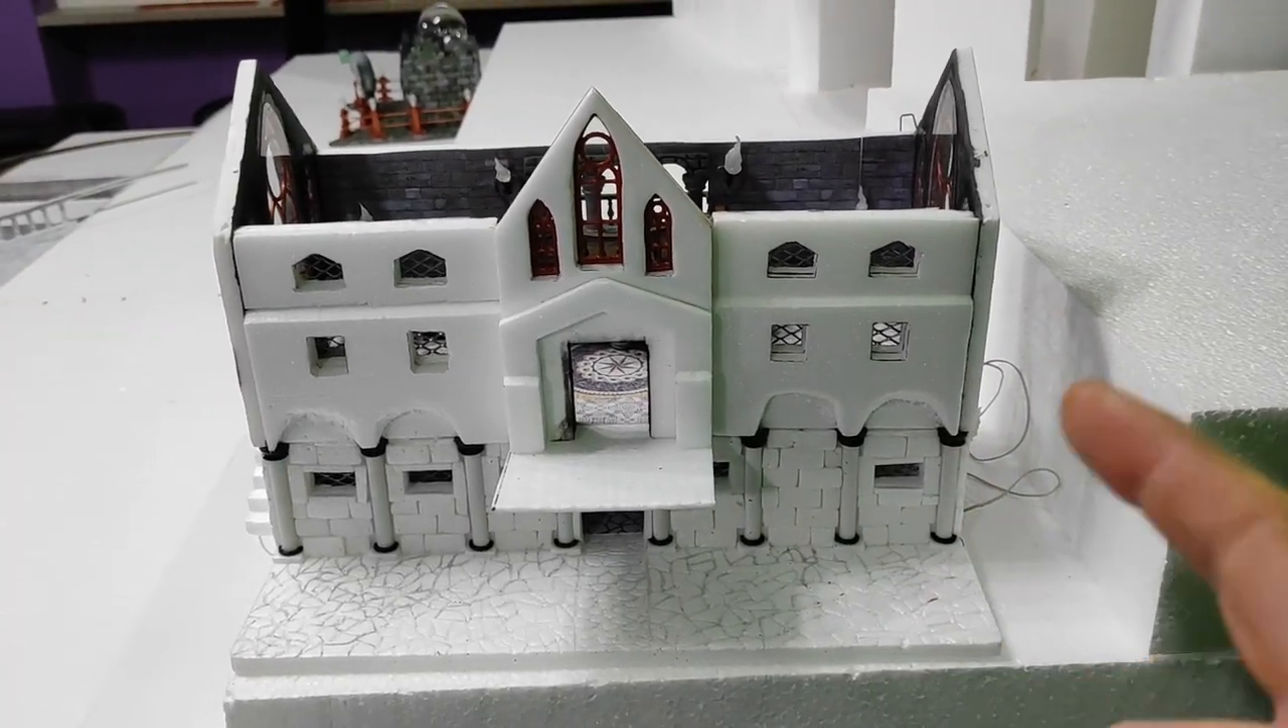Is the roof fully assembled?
No.